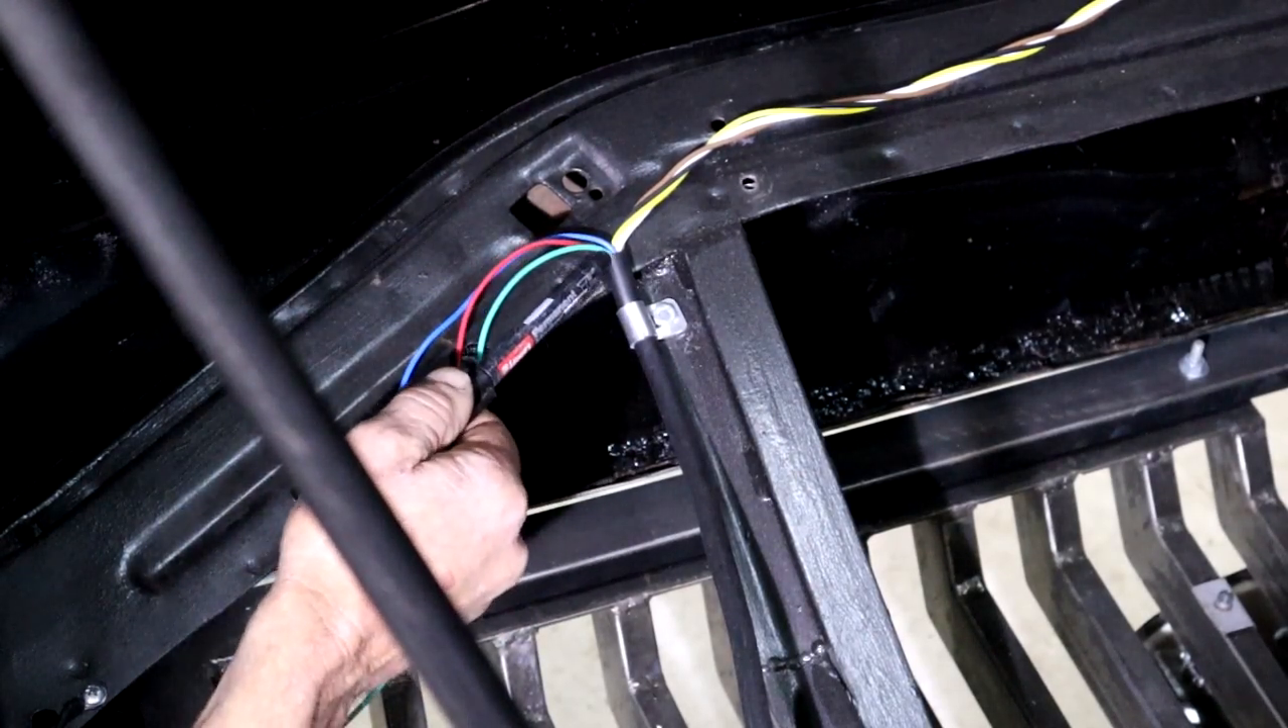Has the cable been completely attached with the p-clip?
Yes.